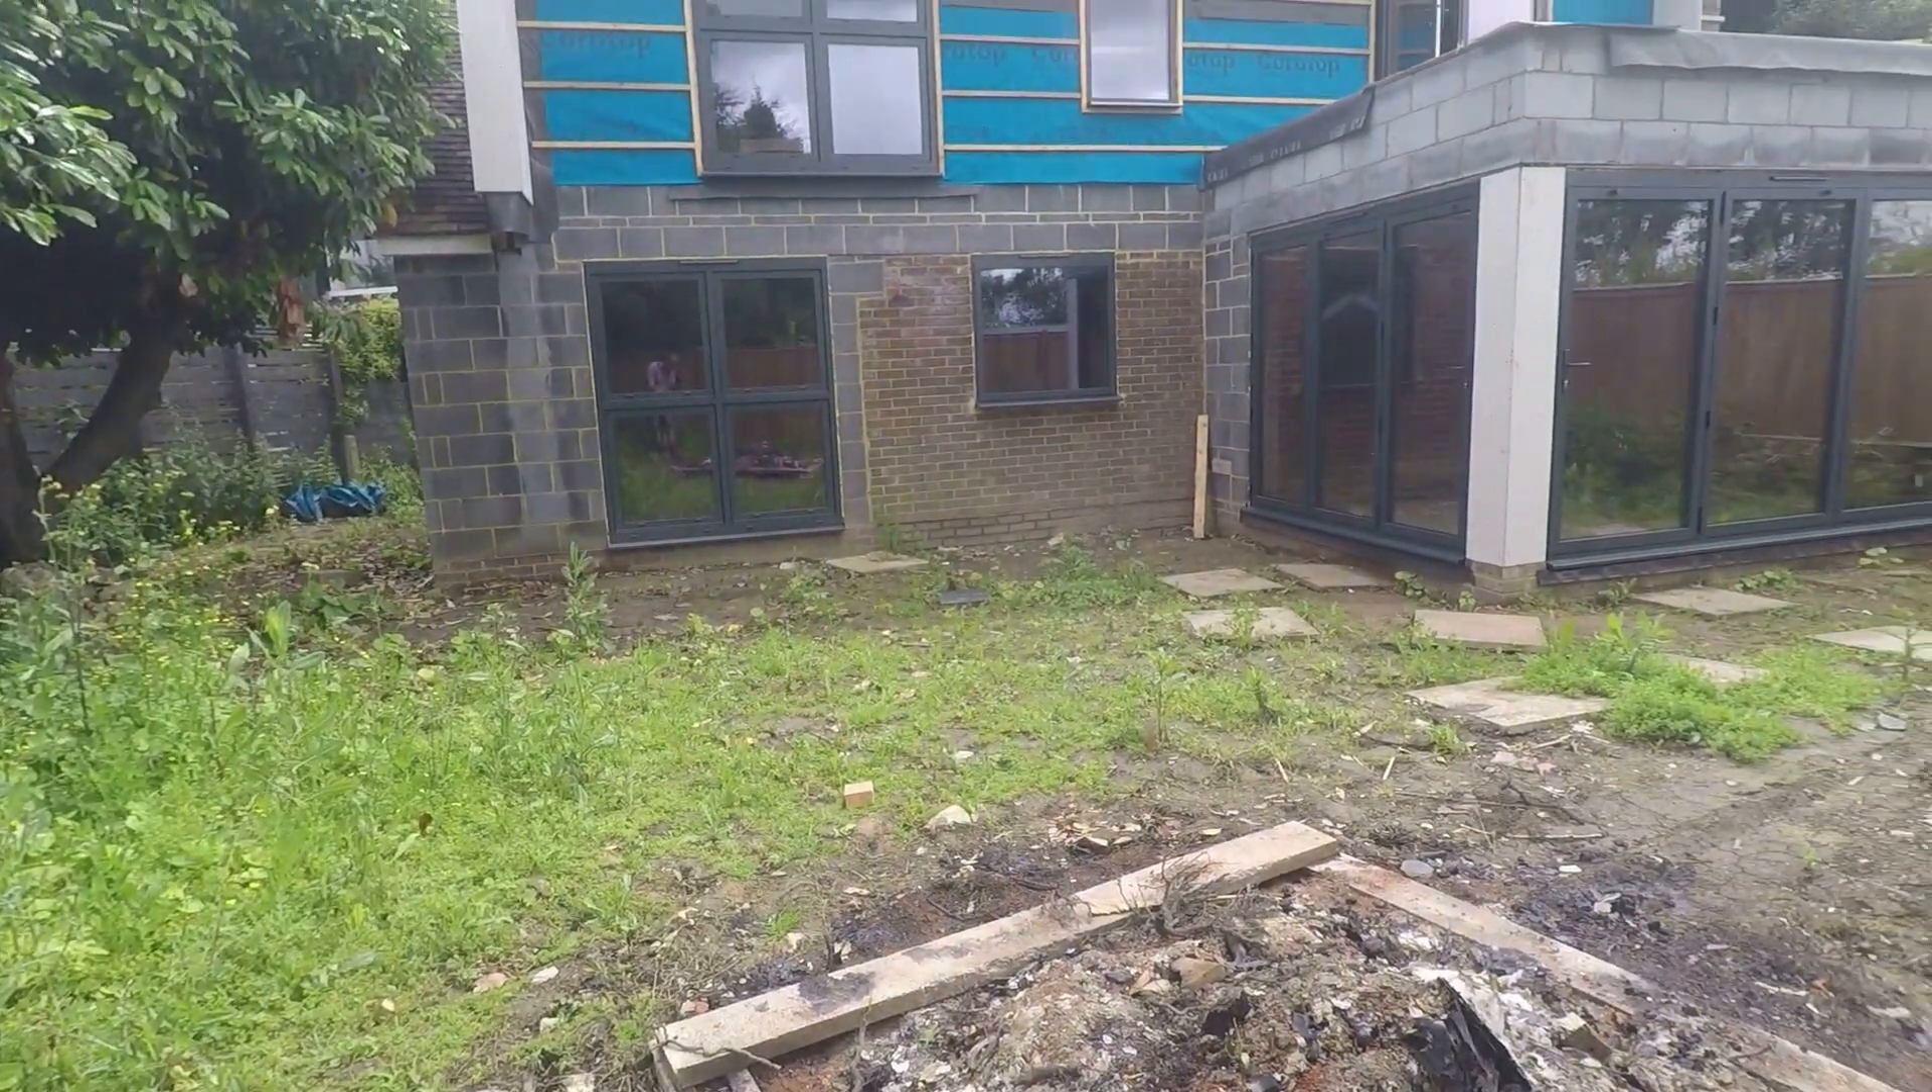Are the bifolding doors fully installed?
Yes.